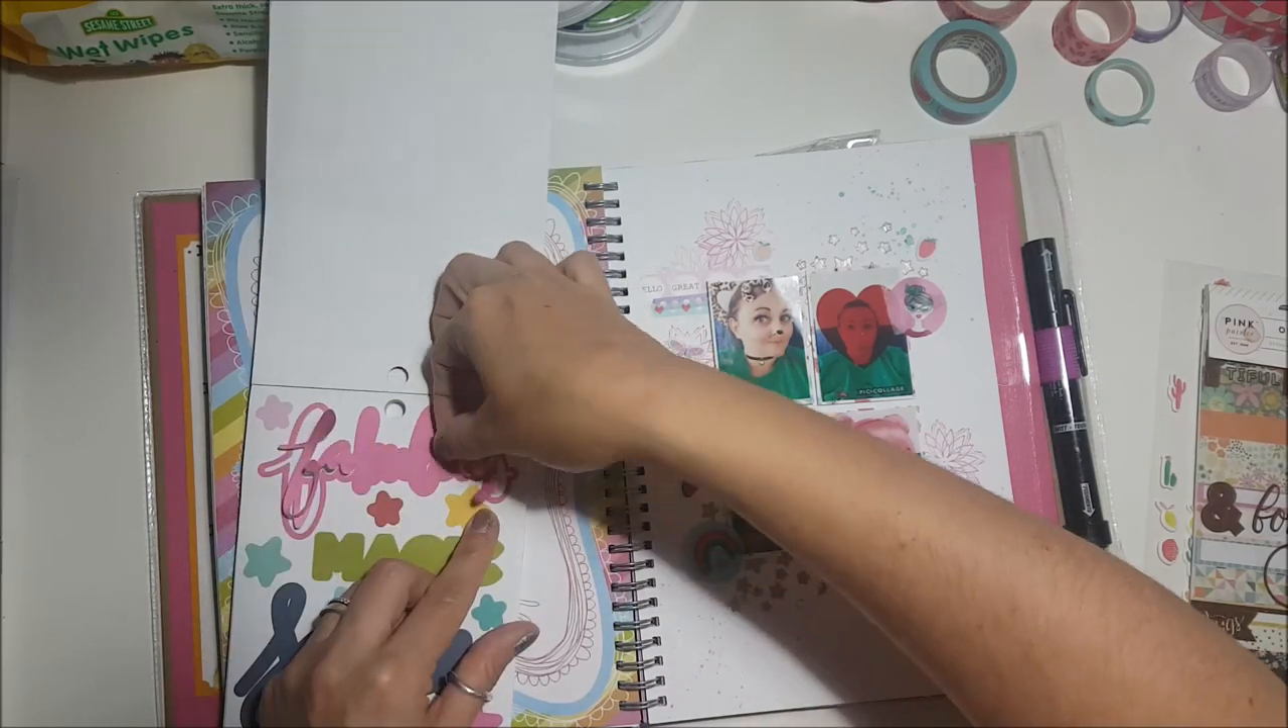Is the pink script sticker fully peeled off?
No.